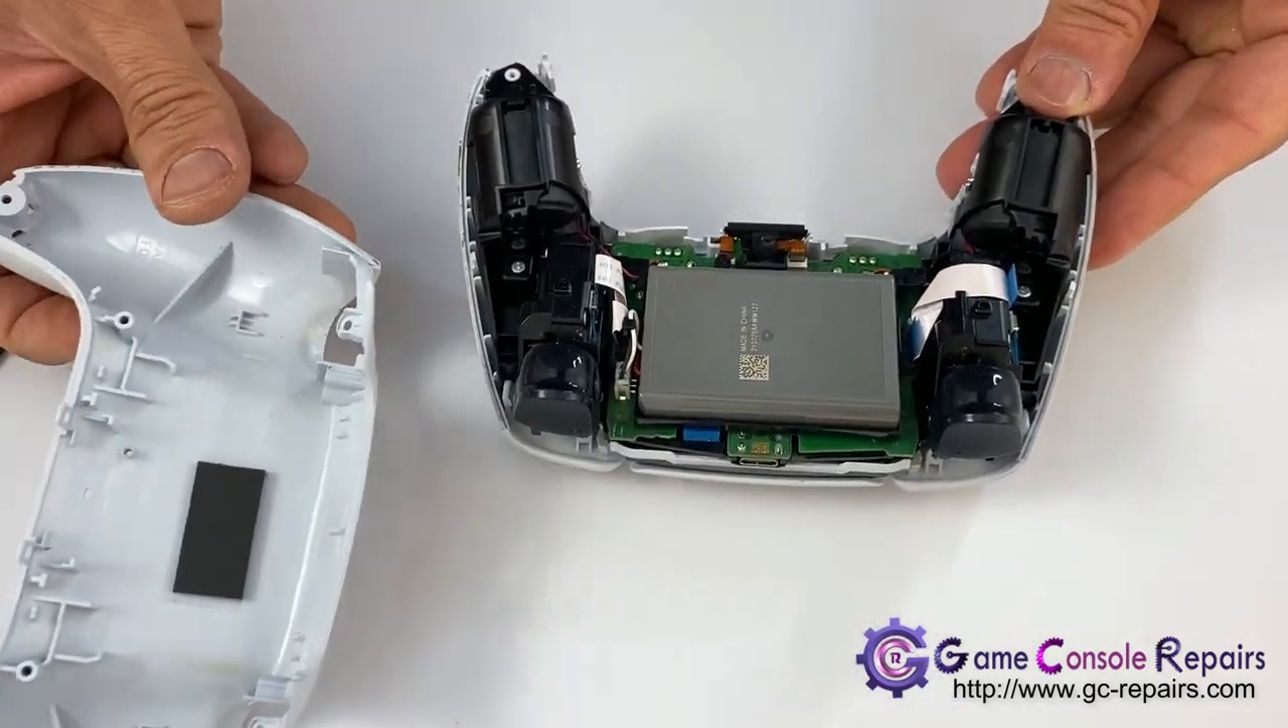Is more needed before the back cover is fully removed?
No.